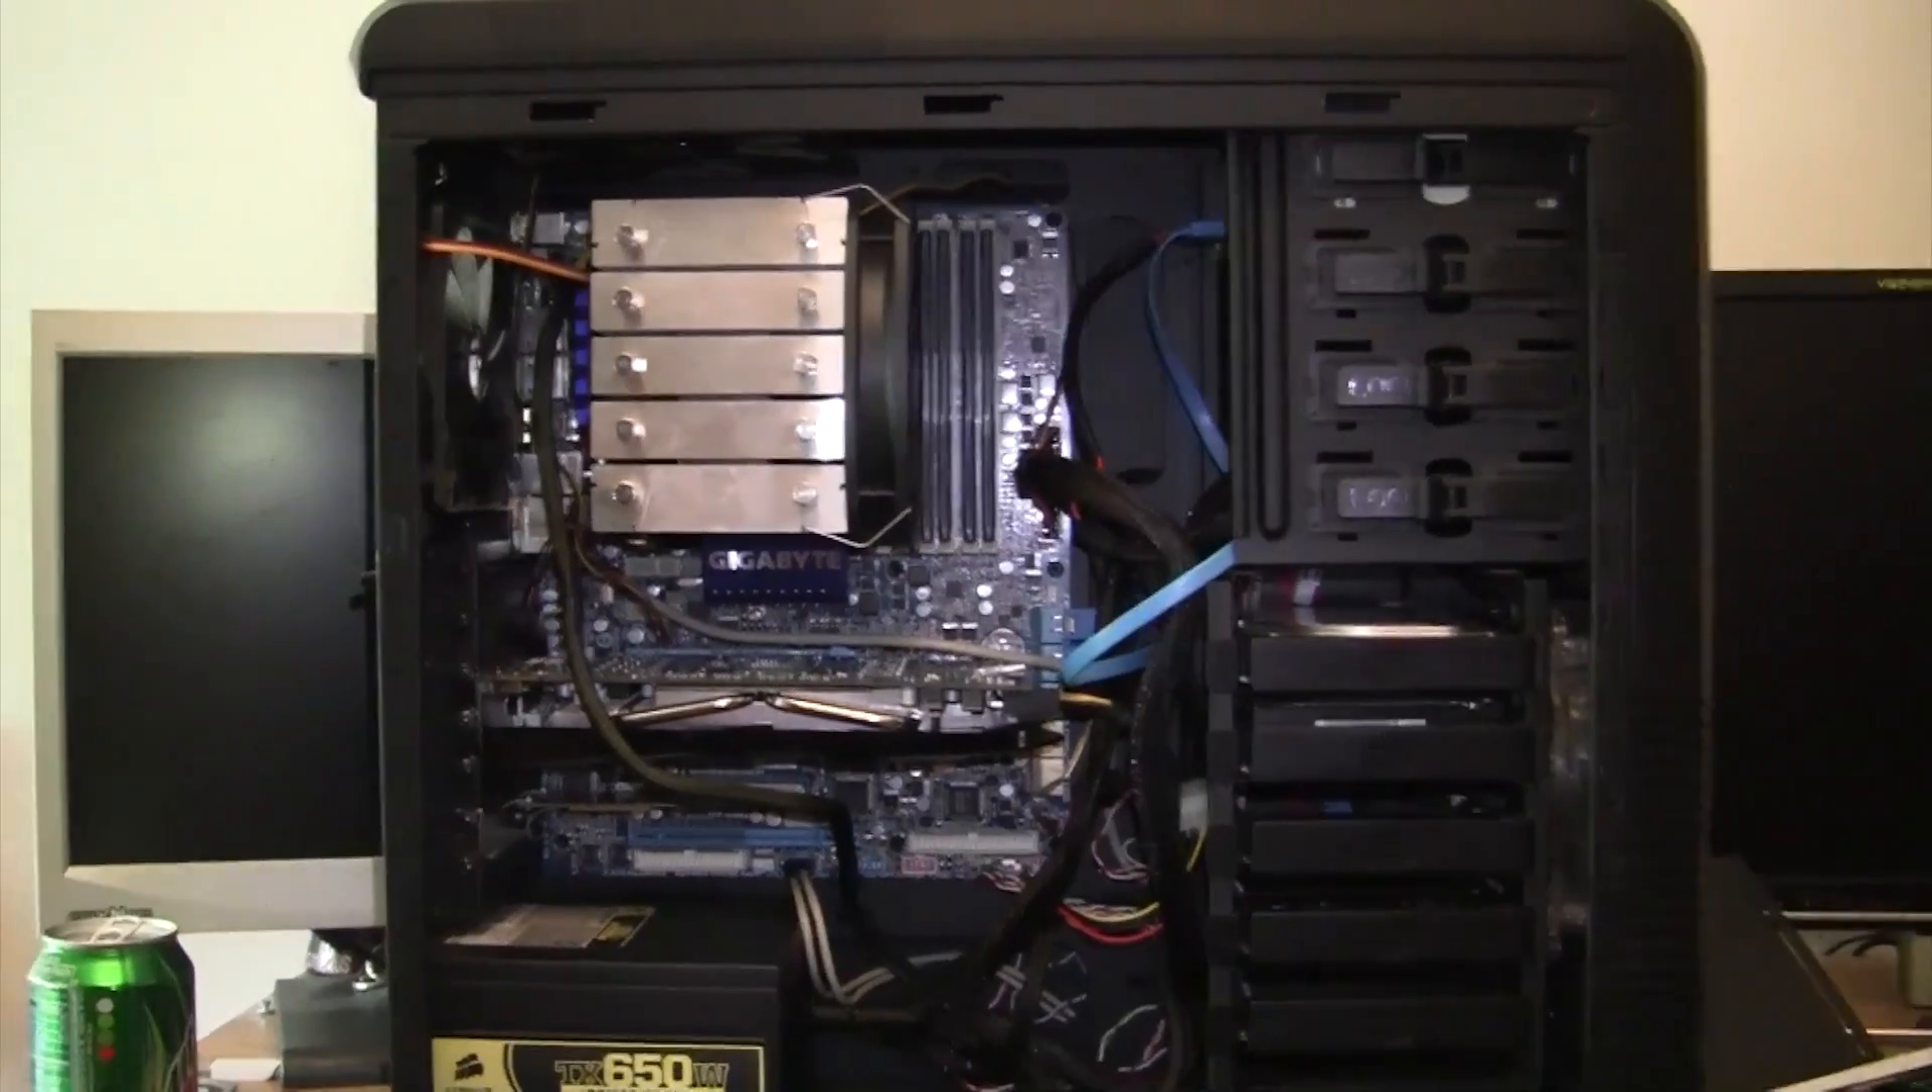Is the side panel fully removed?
Yes.